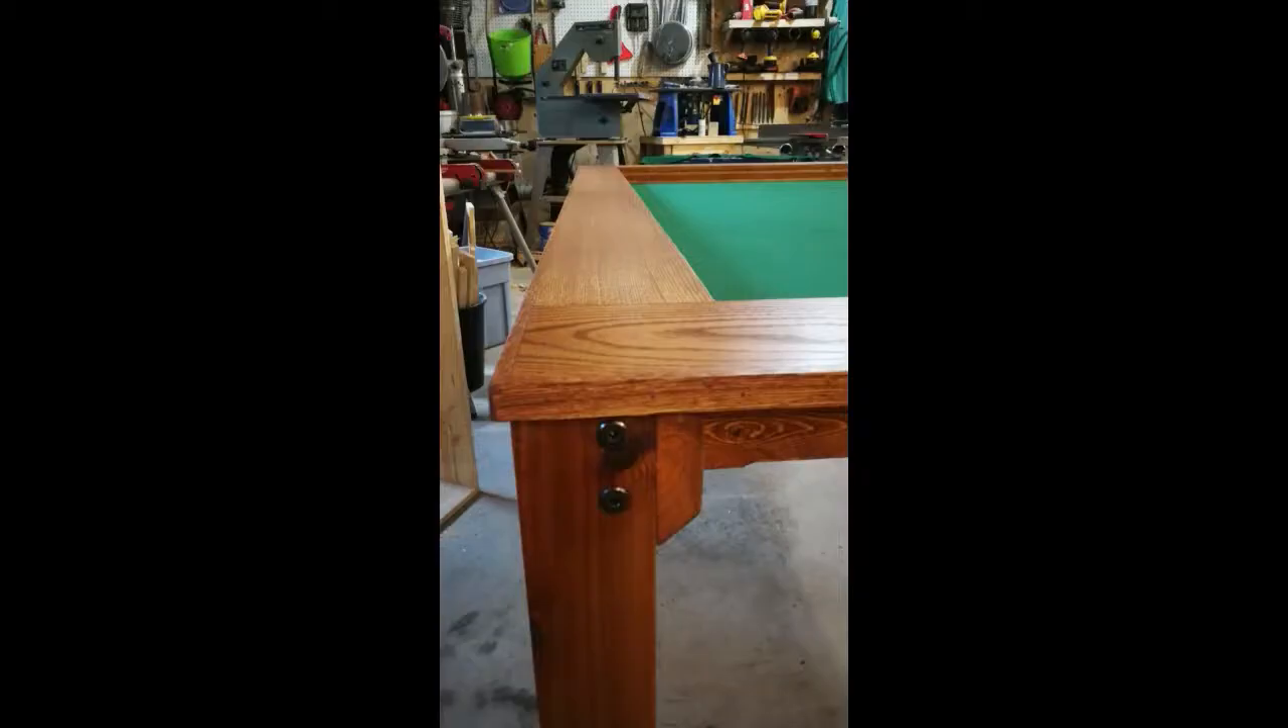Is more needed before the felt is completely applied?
No.